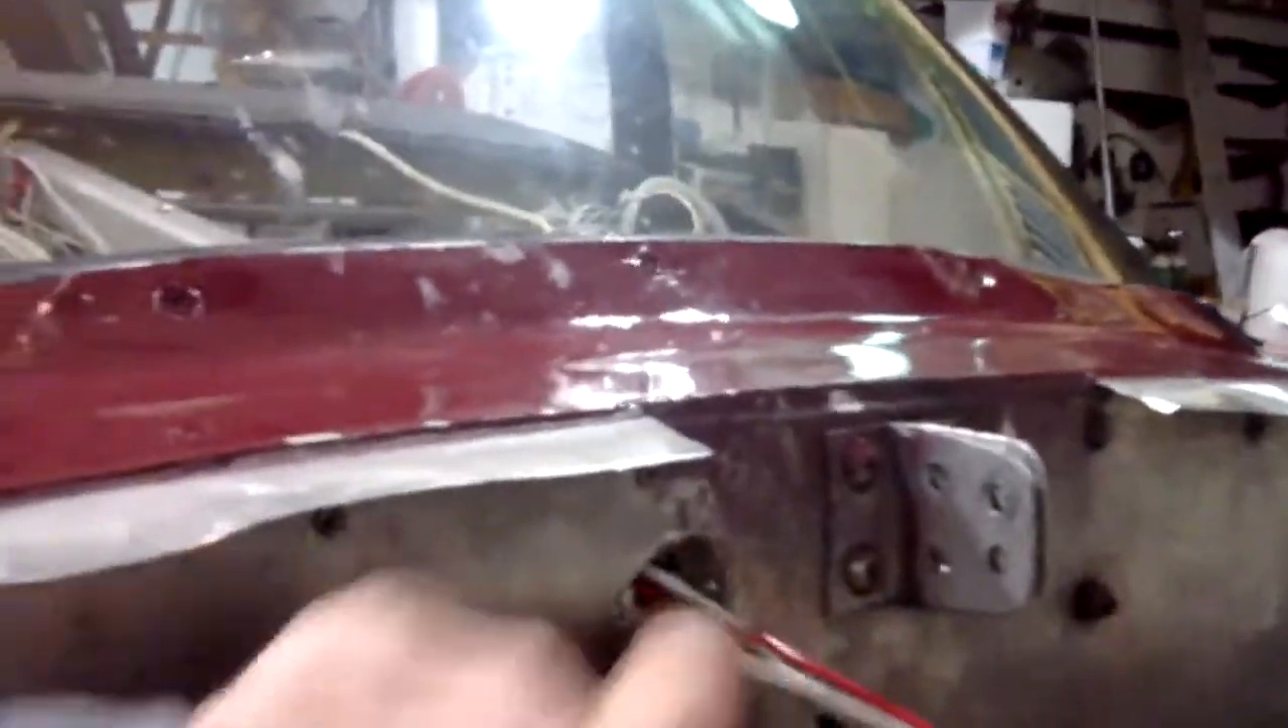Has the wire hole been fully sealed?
No.